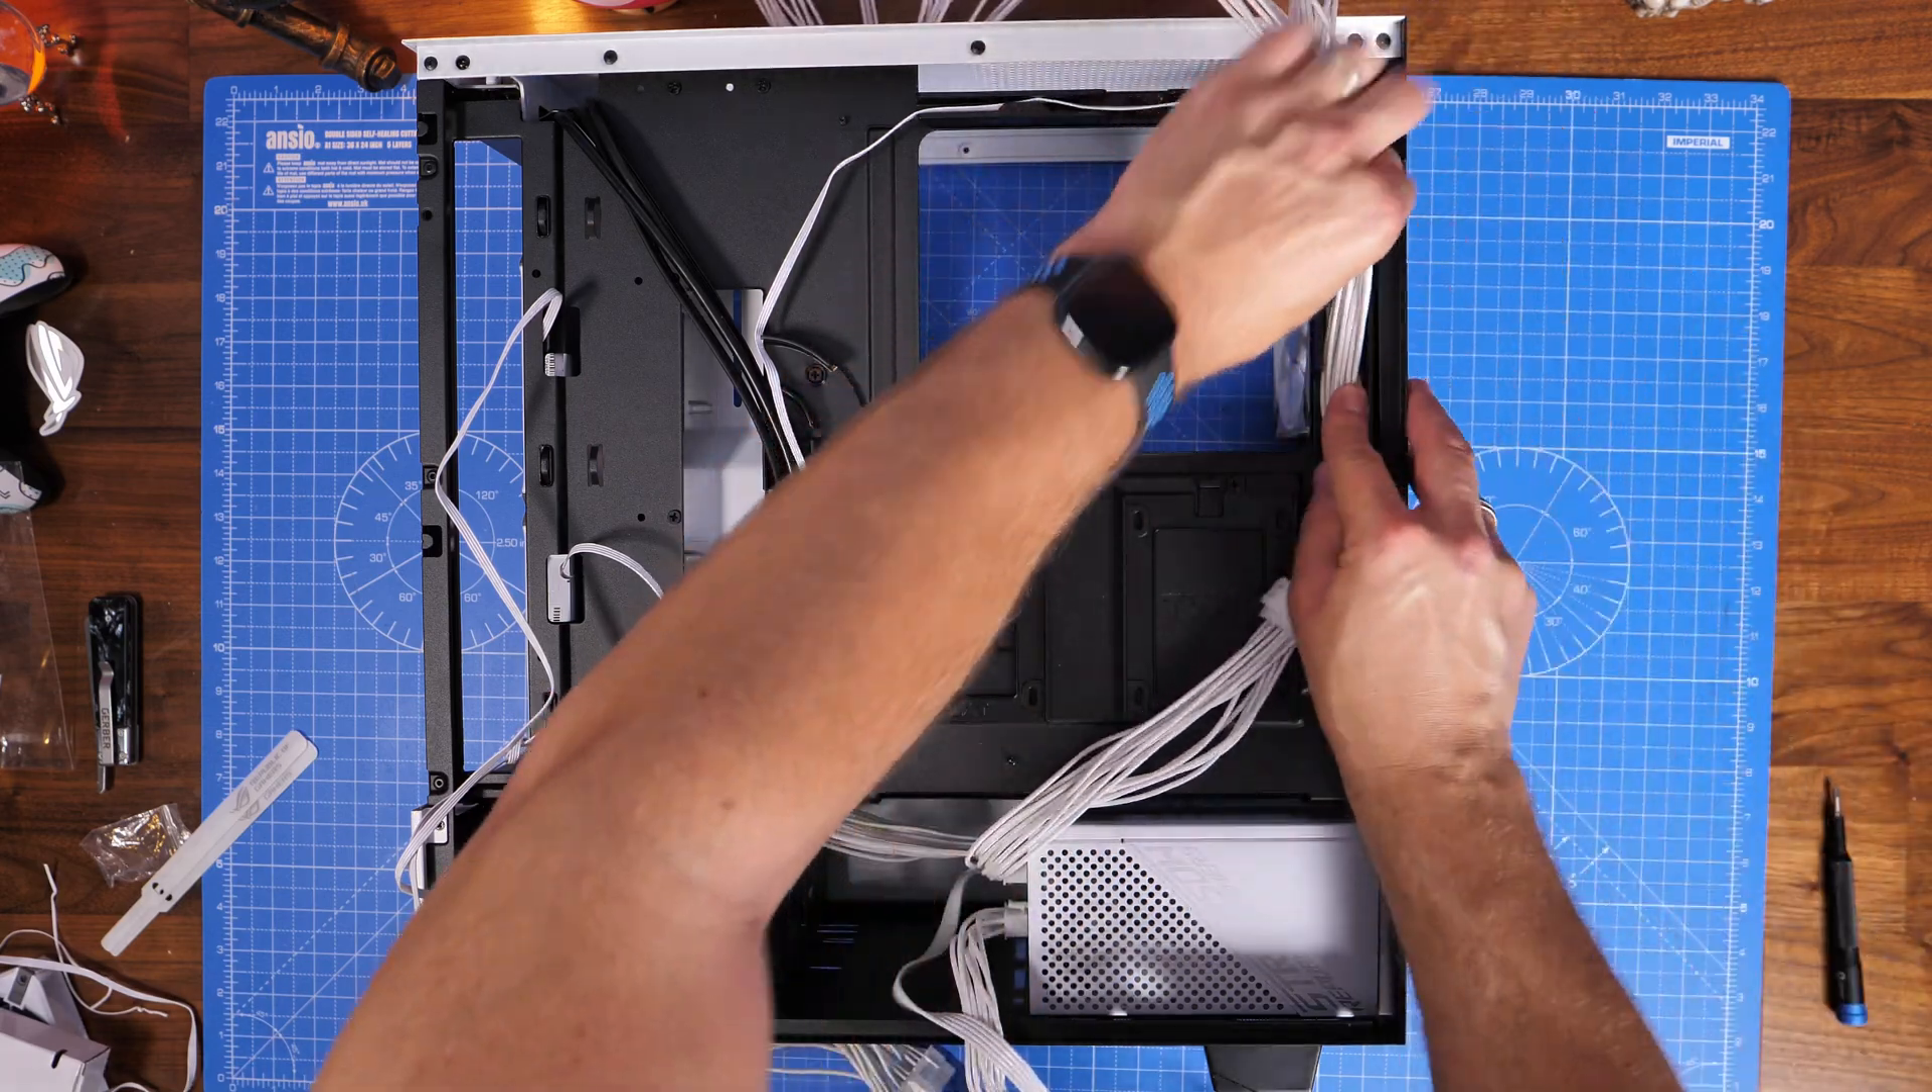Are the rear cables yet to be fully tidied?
Yes.